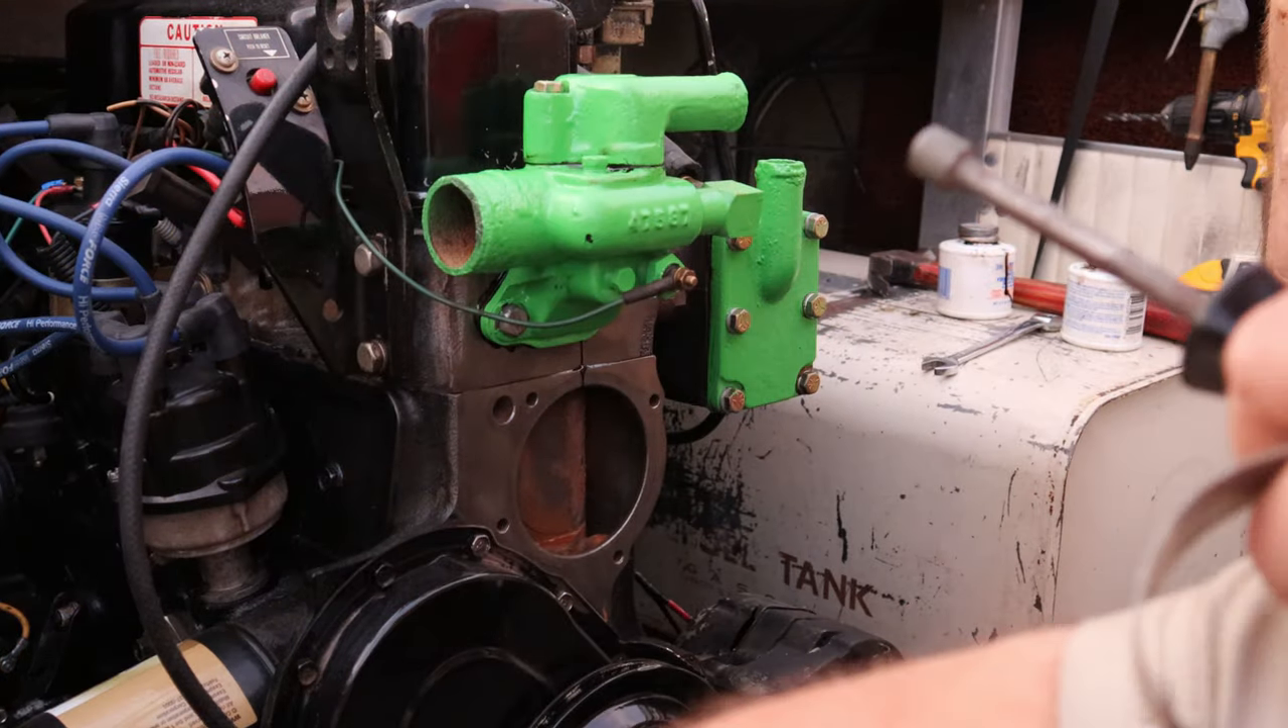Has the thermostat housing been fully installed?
Yes.